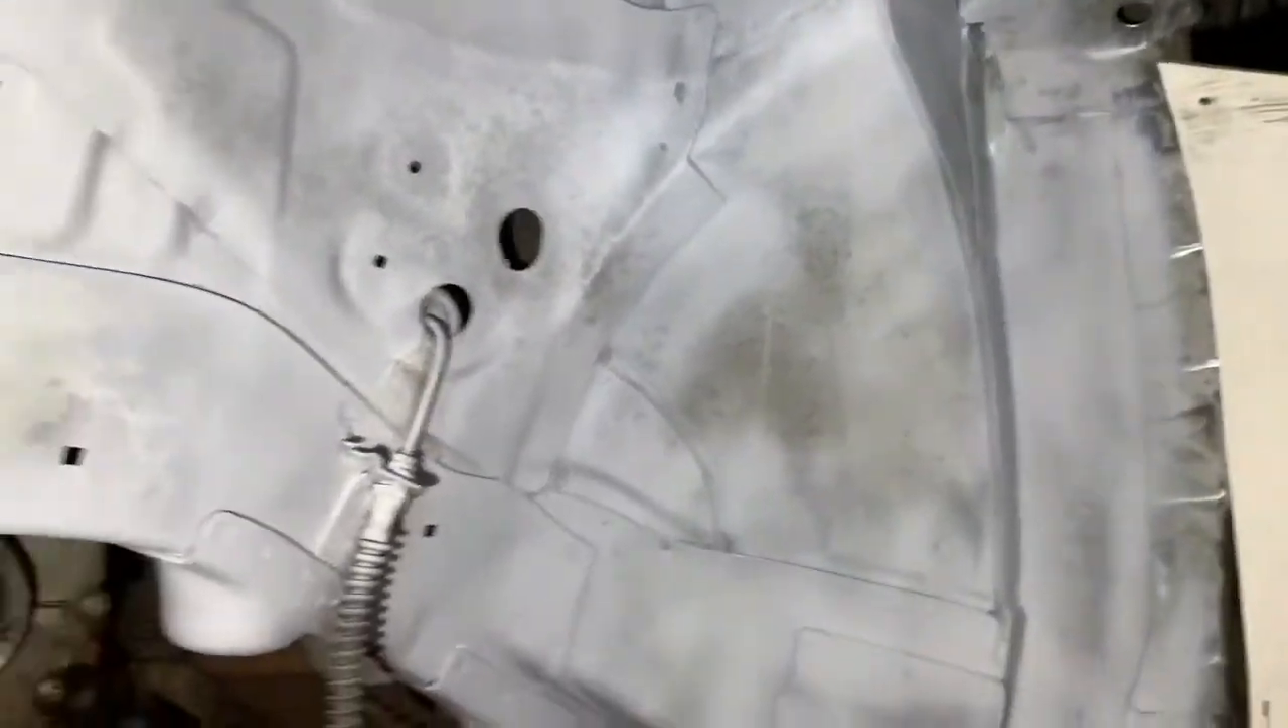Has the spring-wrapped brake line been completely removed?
No.